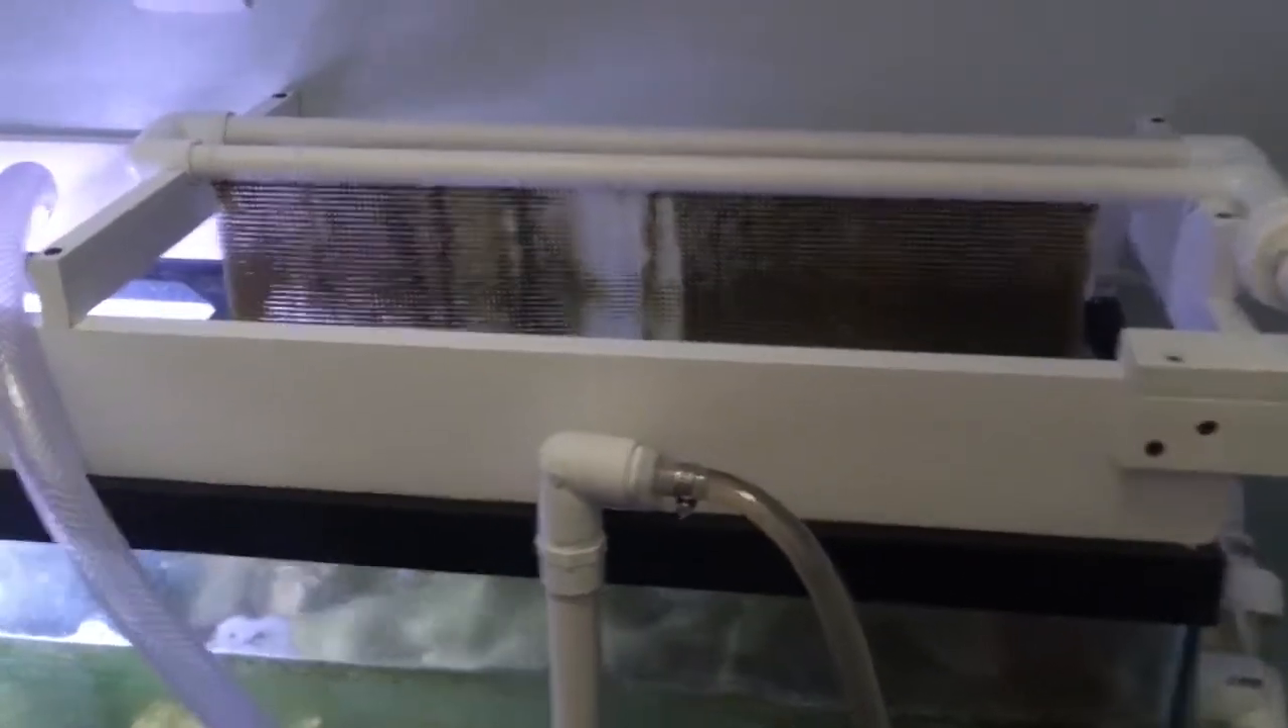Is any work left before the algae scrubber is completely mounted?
No.